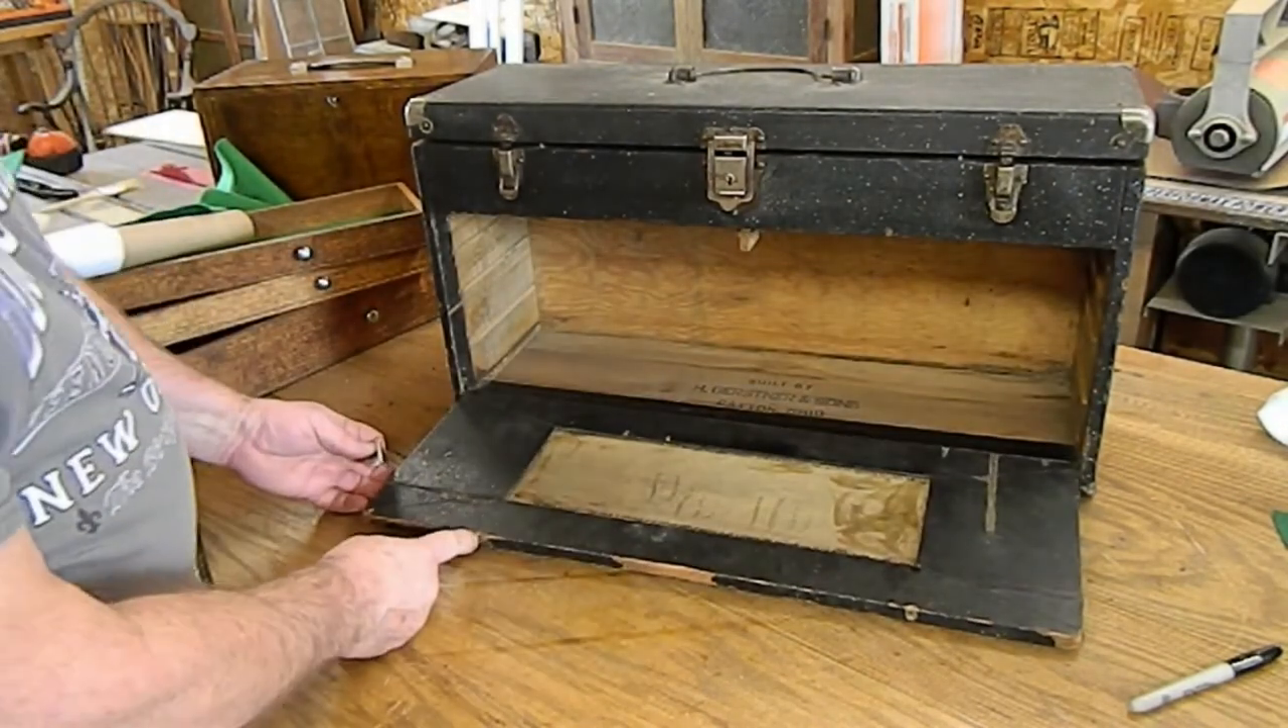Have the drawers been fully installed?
No.